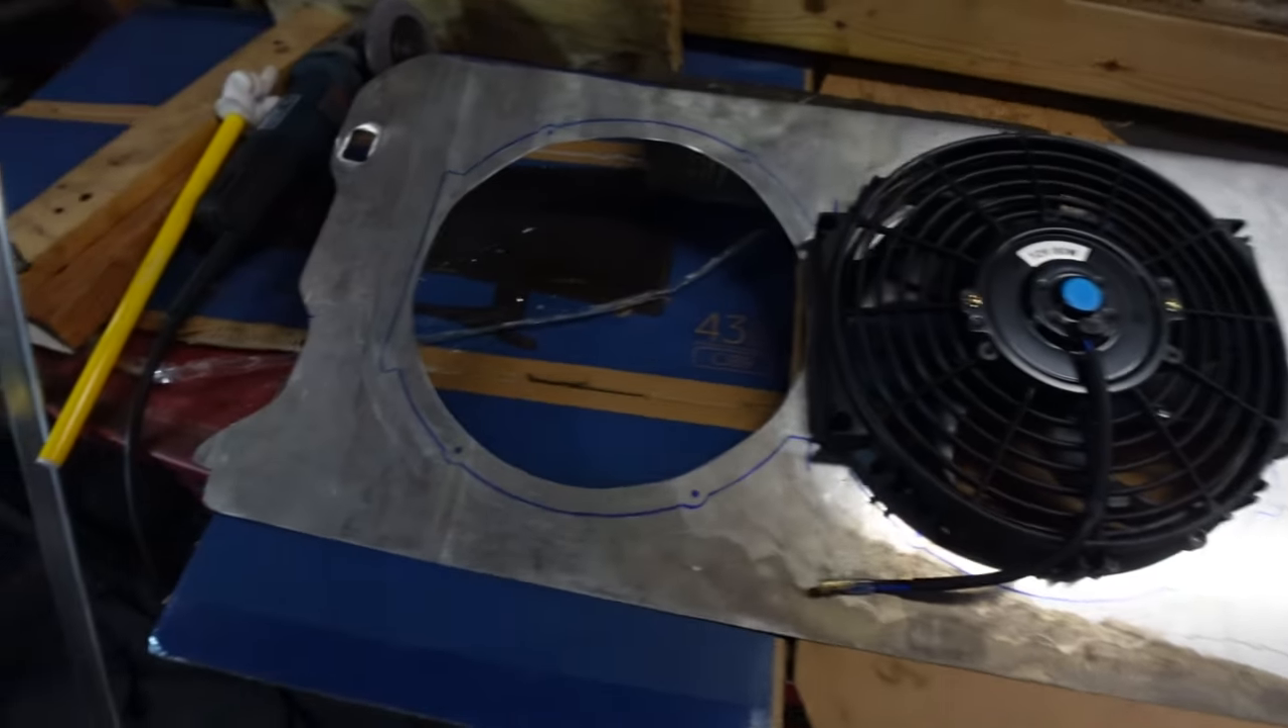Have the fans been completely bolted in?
No.